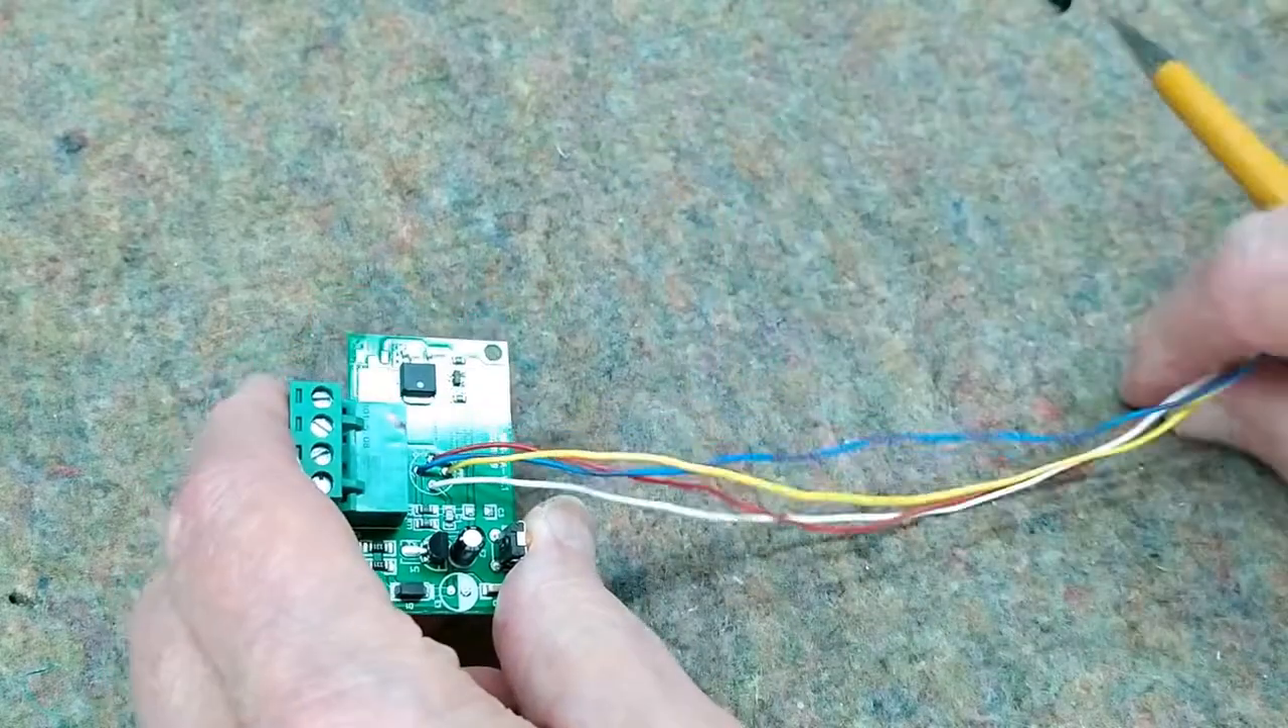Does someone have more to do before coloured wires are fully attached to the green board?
No.